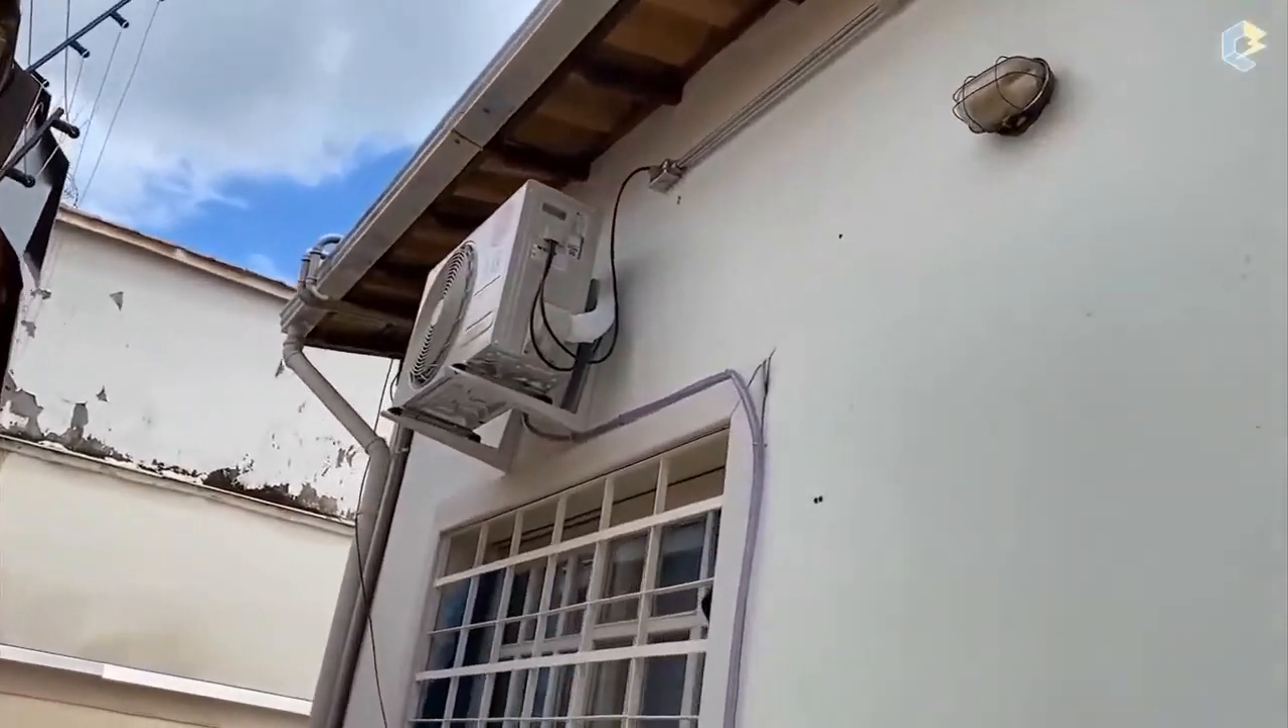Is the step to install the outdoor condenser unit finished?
Yes.